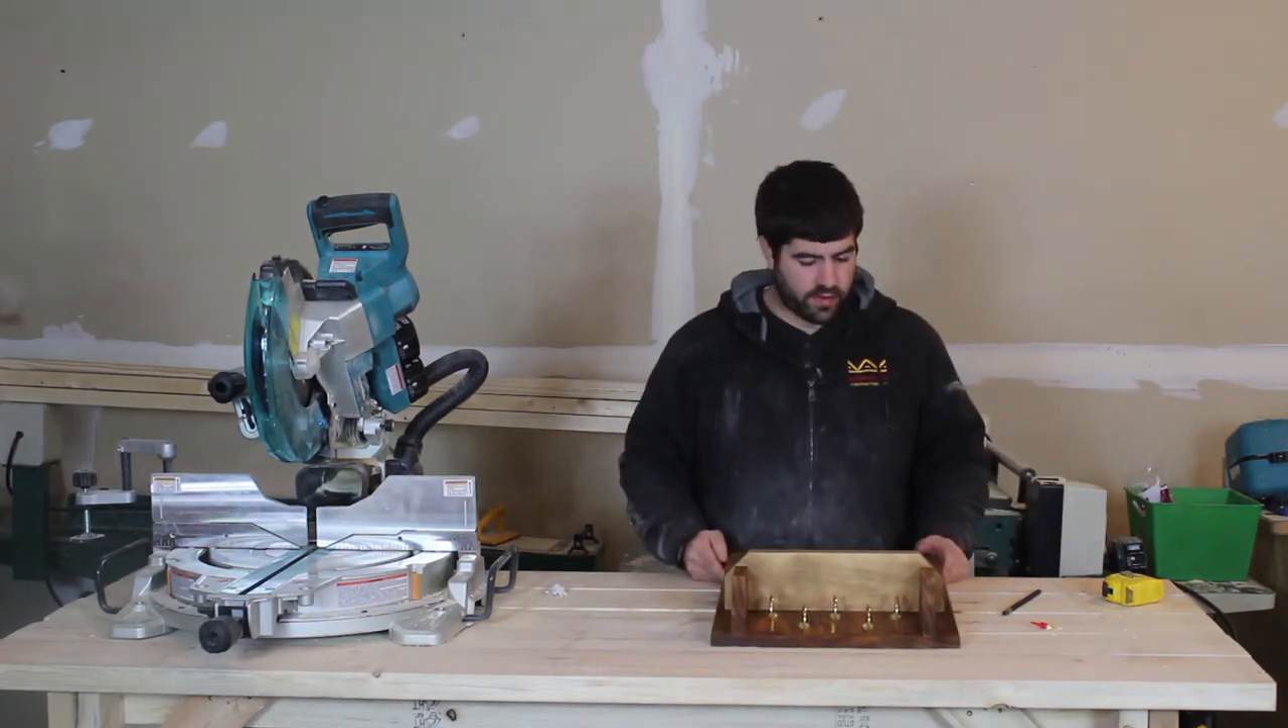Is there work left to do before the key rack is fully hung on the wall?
Yes.